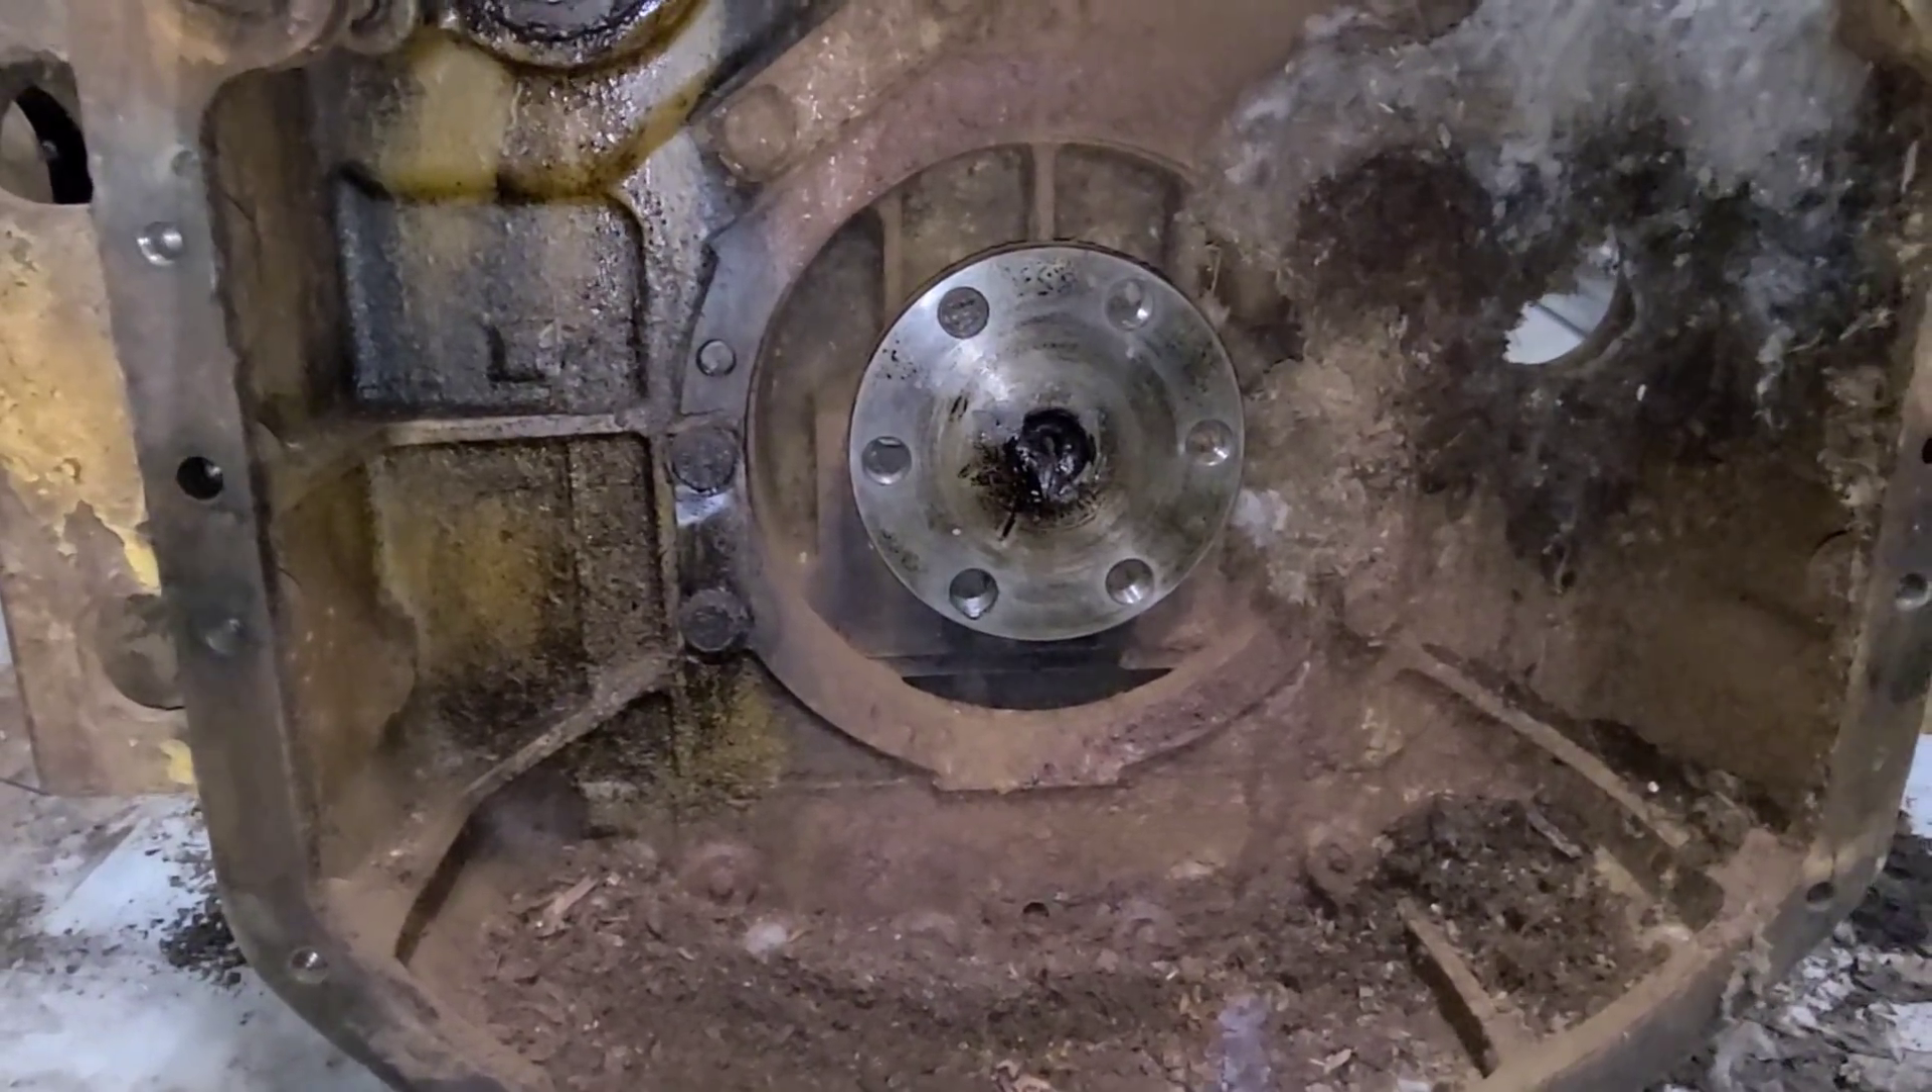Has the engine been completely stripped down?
No.